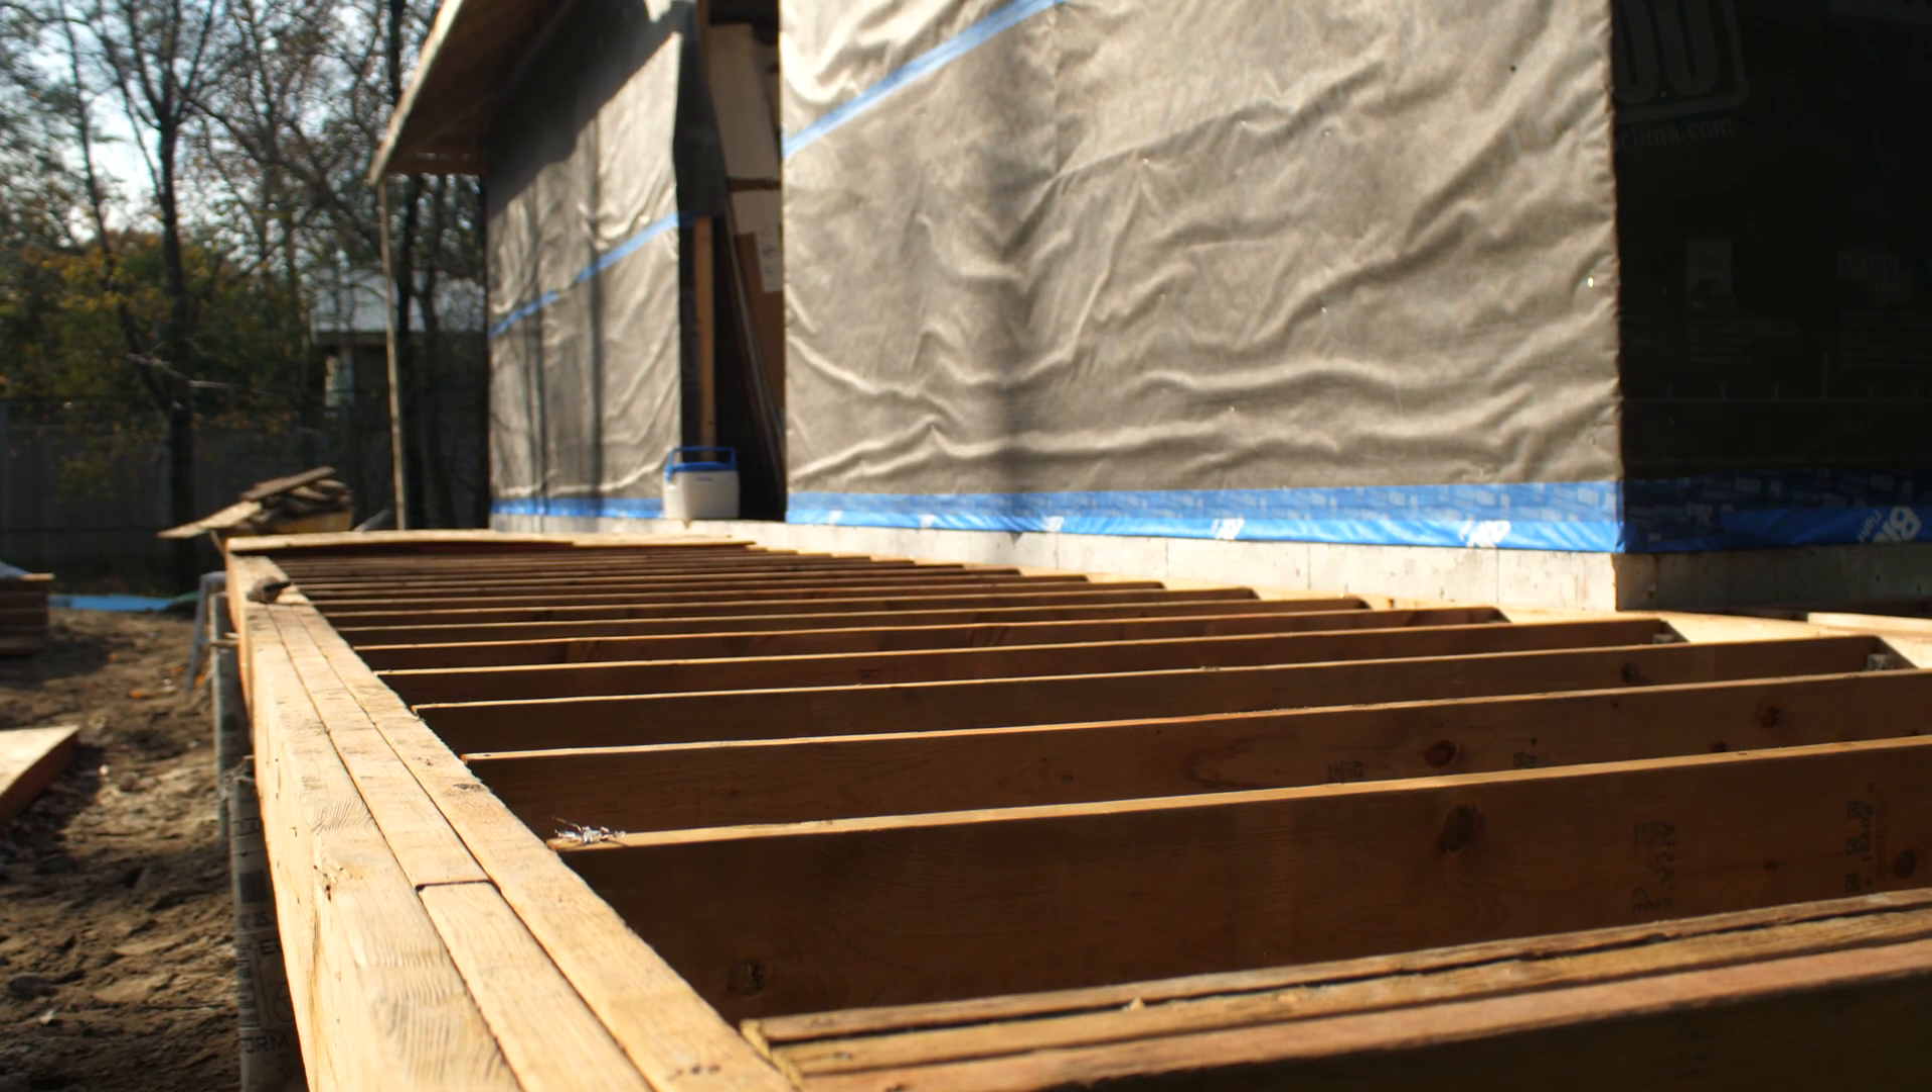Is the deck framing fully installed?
Yes.